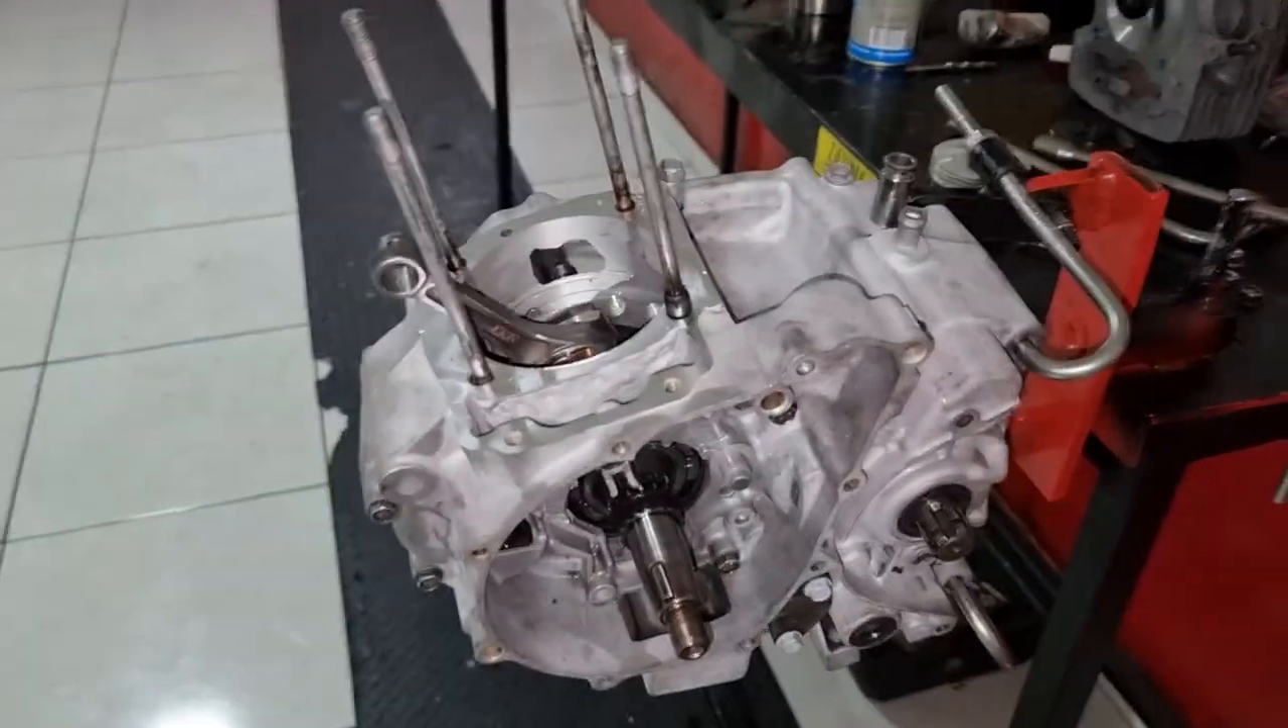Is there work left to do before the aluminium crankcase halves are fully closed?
No.